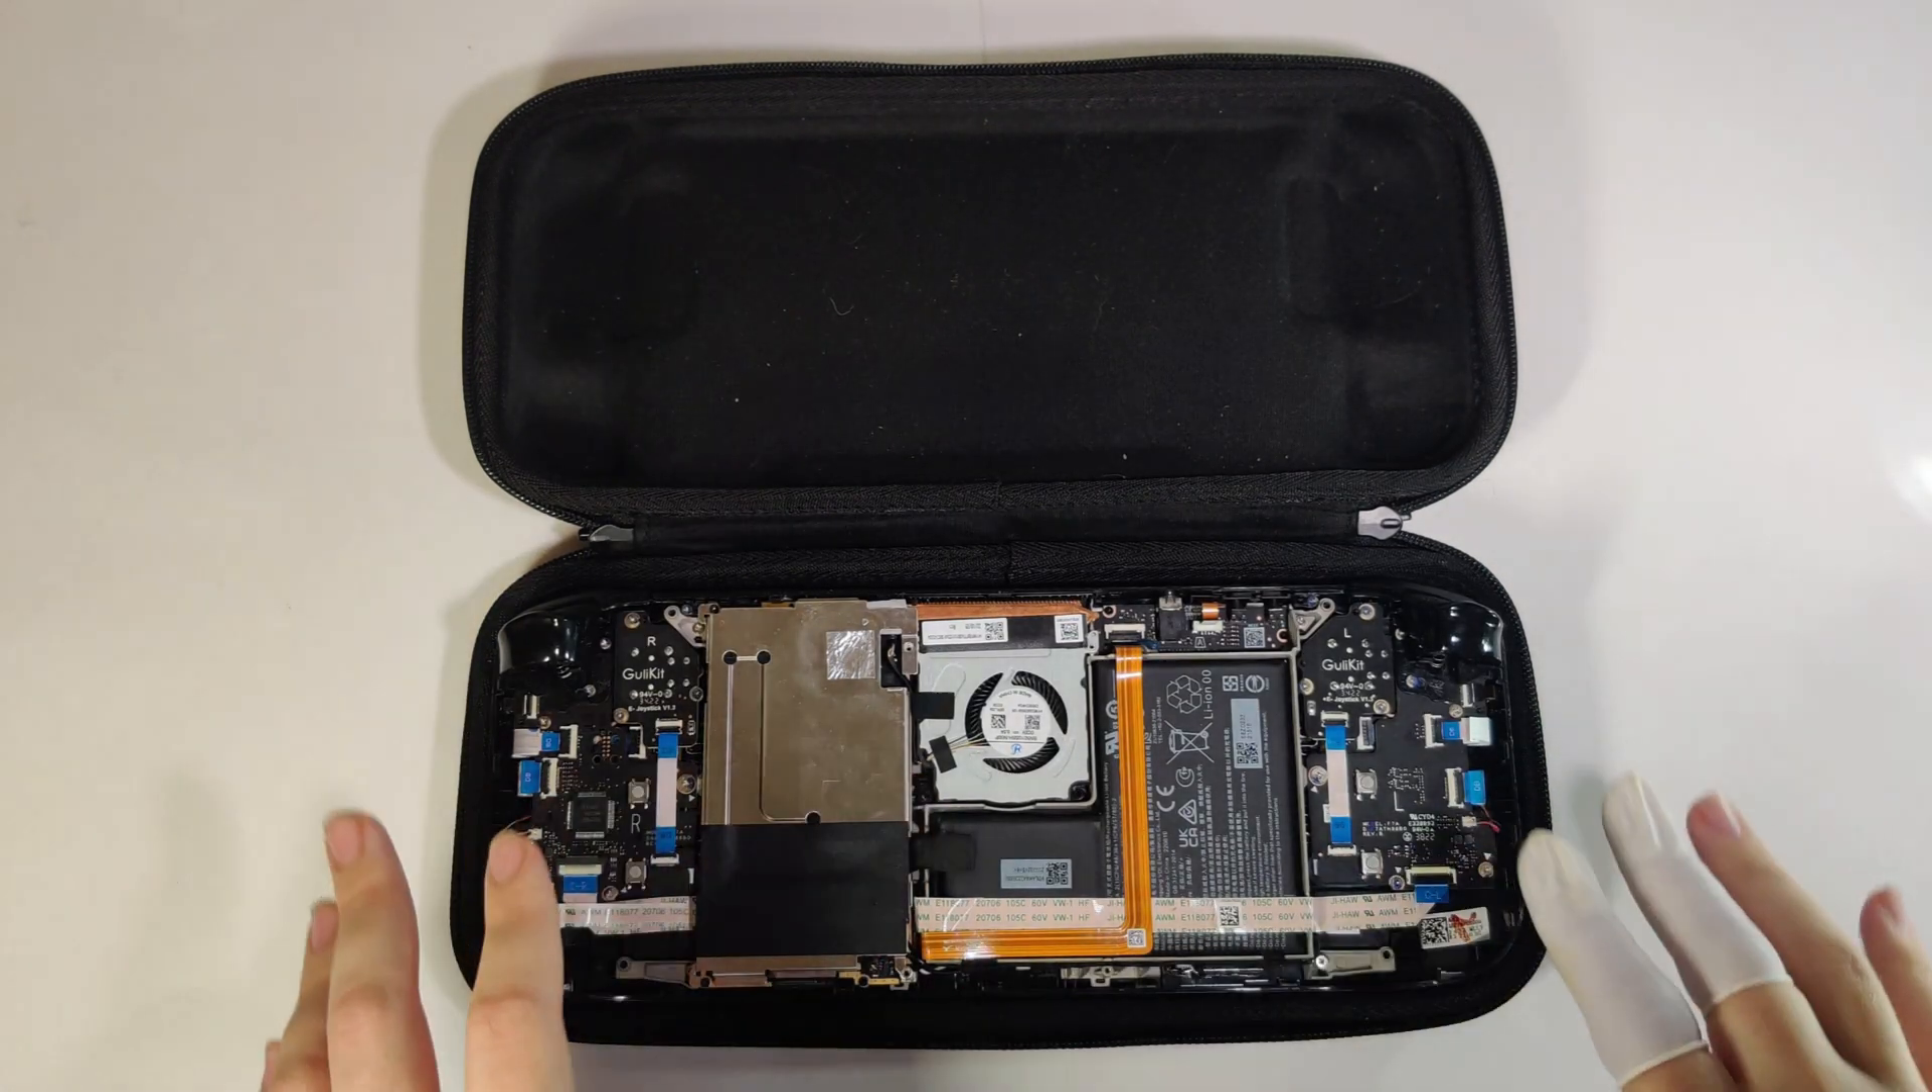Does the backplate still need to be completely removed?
No.